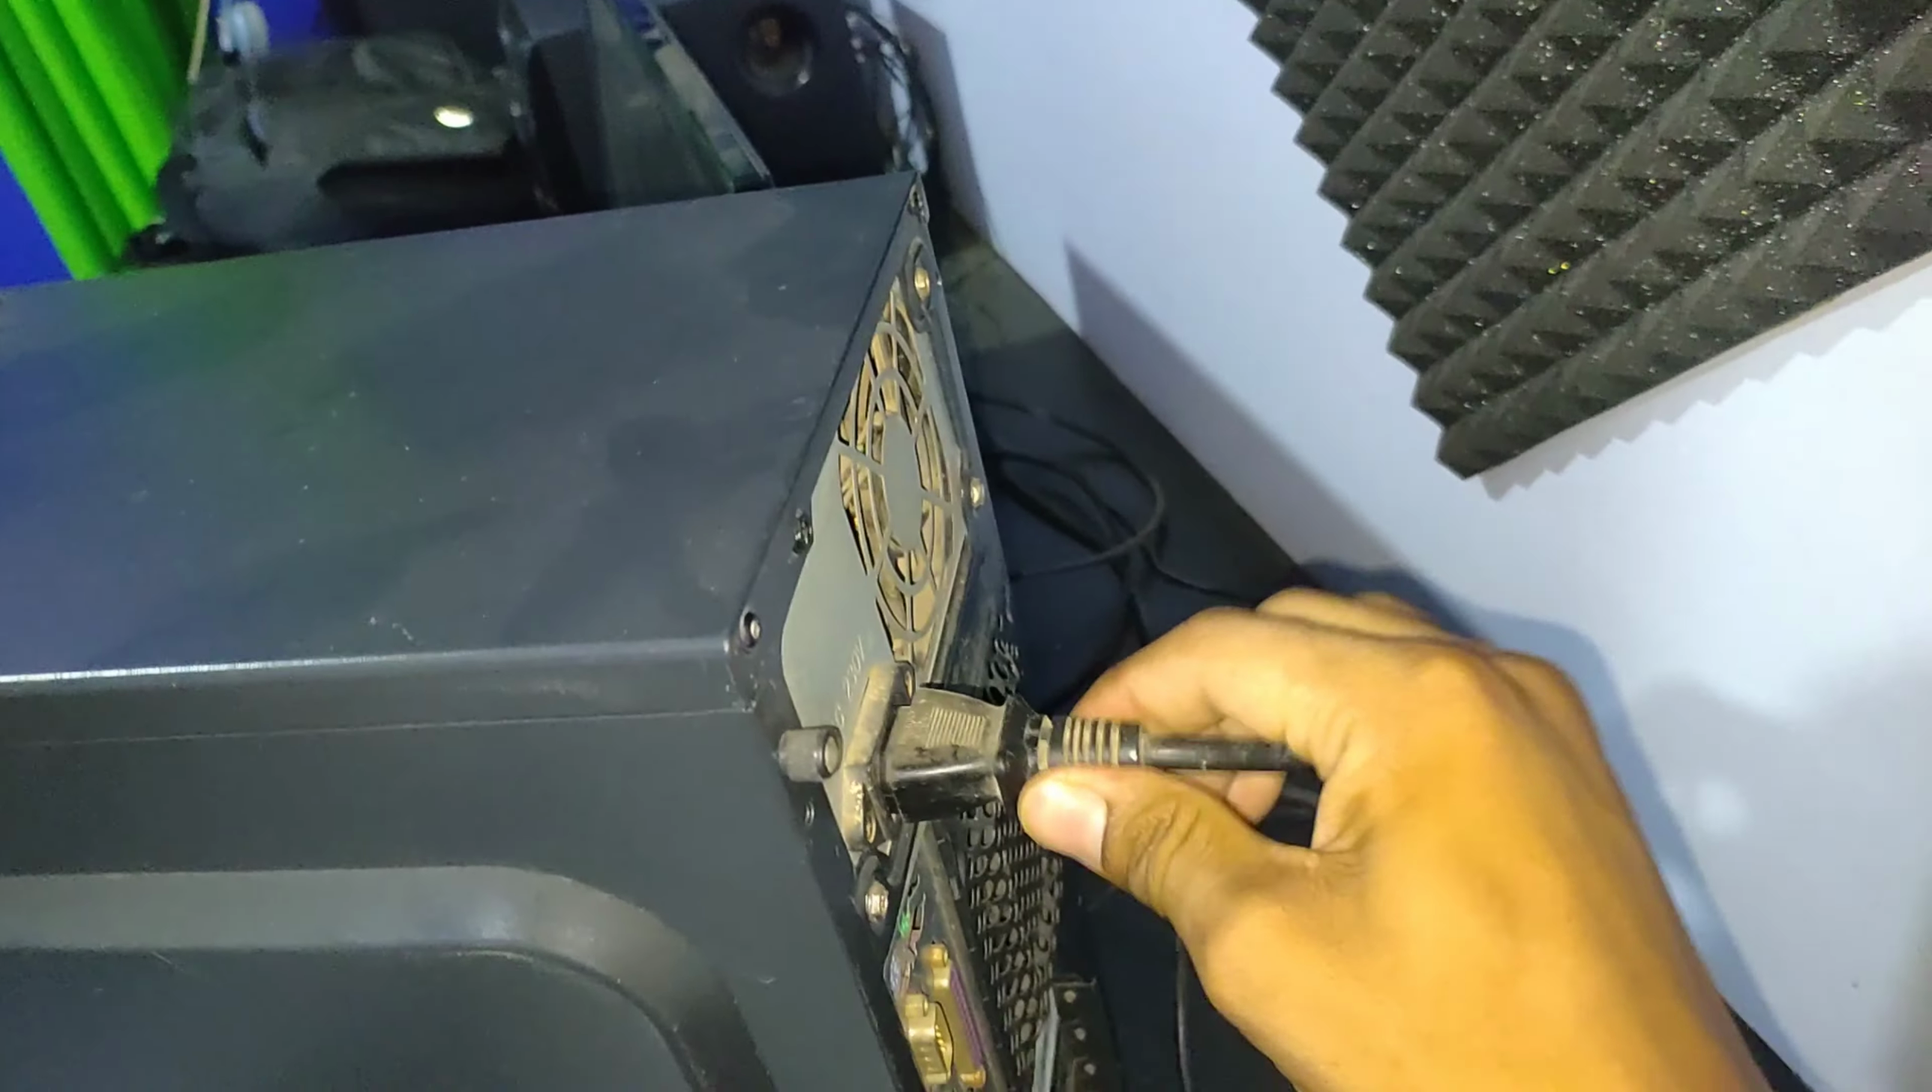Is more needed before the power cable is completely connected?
No.